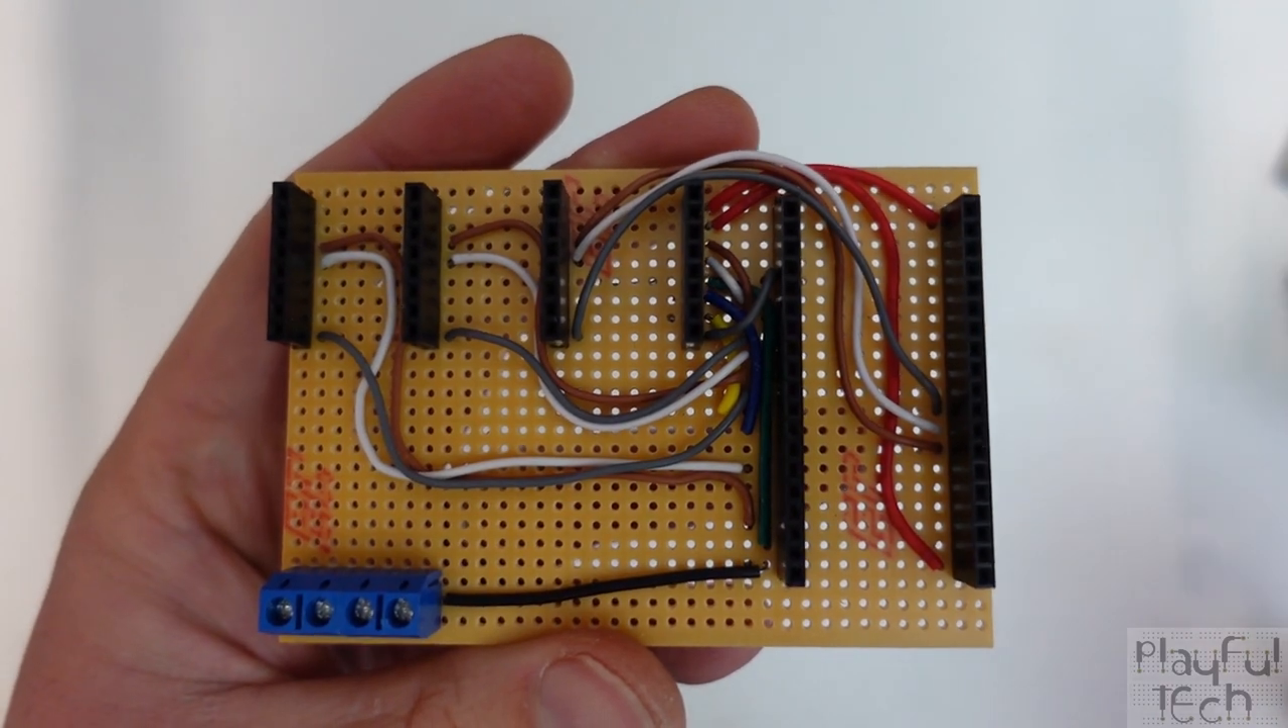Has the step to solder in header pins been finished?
Yes.